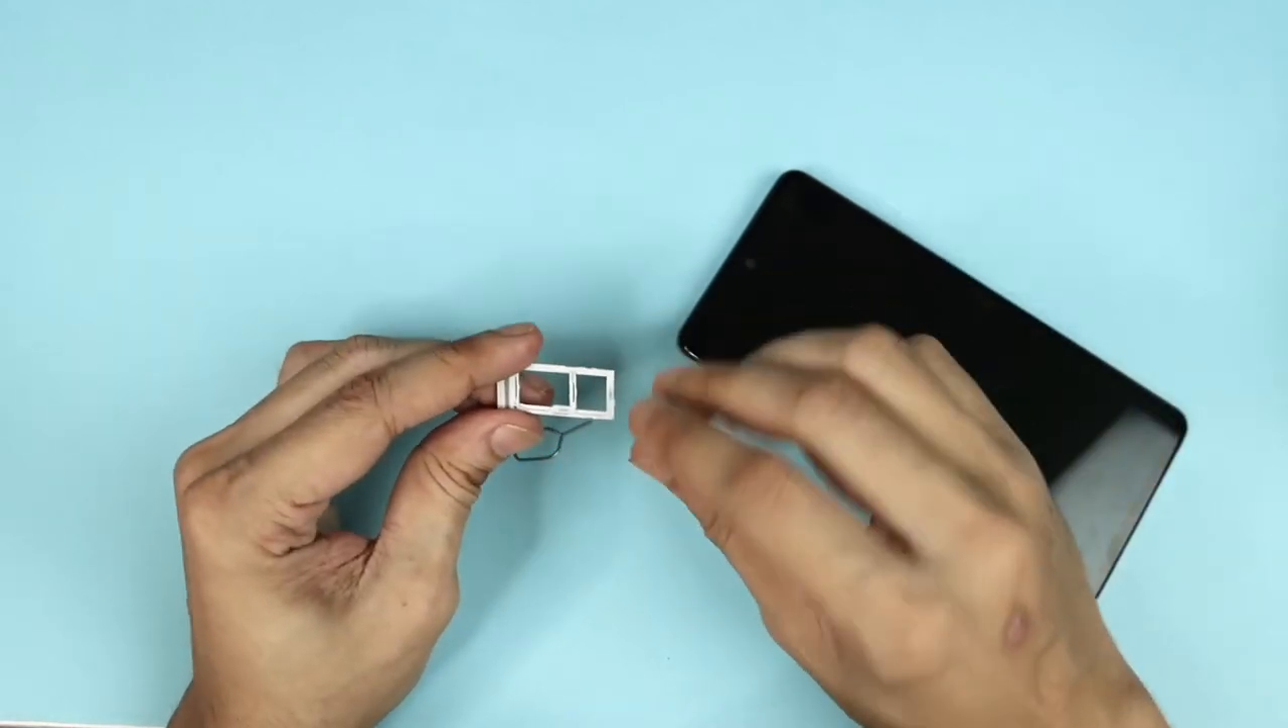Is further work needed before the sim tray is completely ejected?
No.